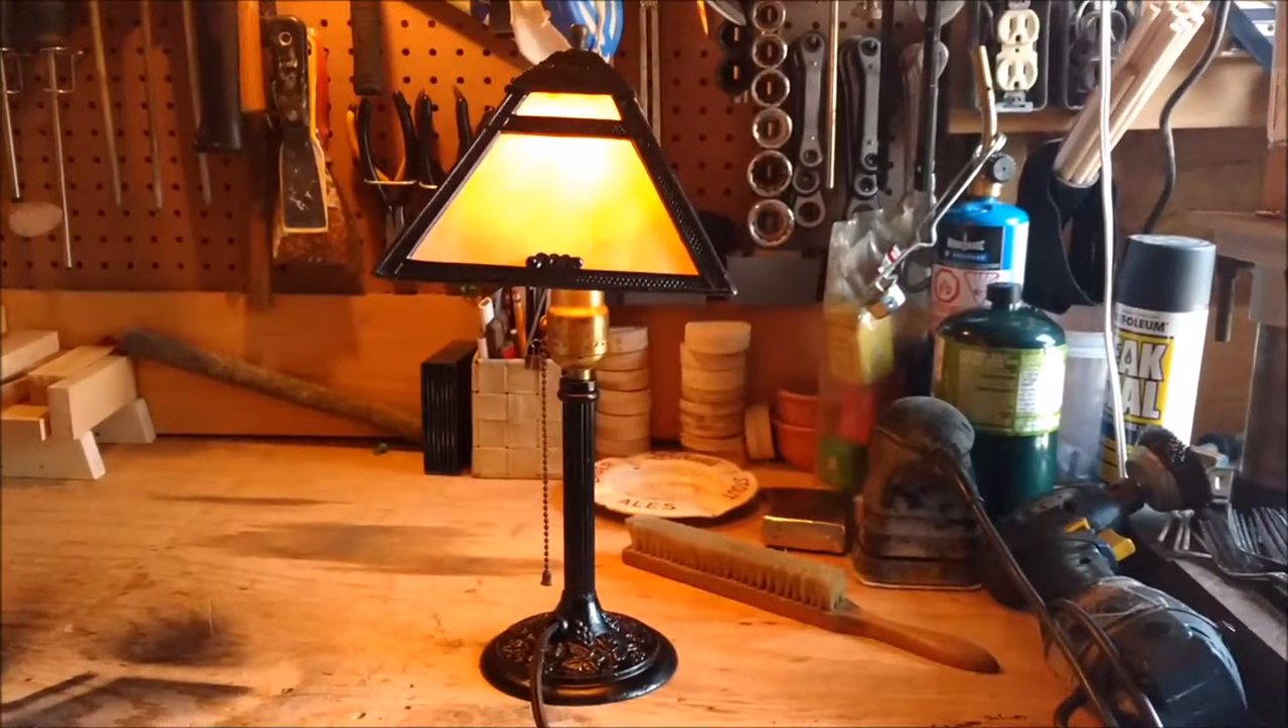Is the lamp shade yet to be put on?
No.